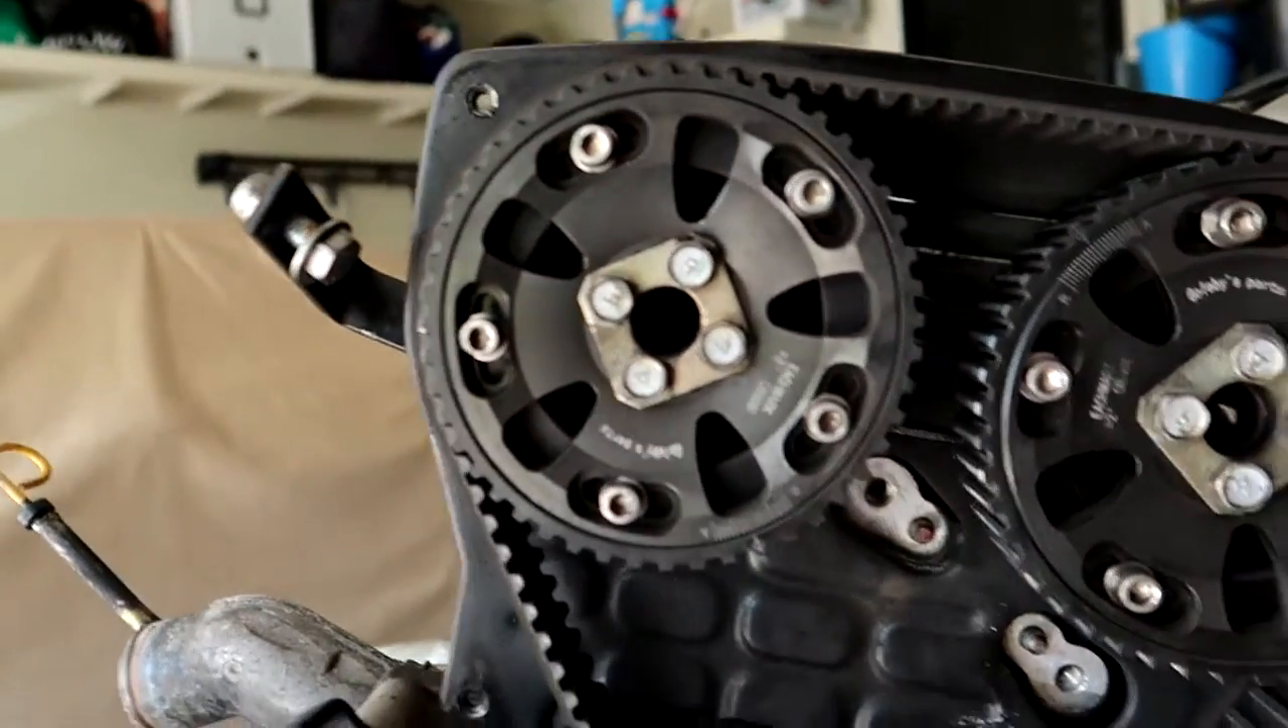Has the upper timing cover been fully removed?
Yes.